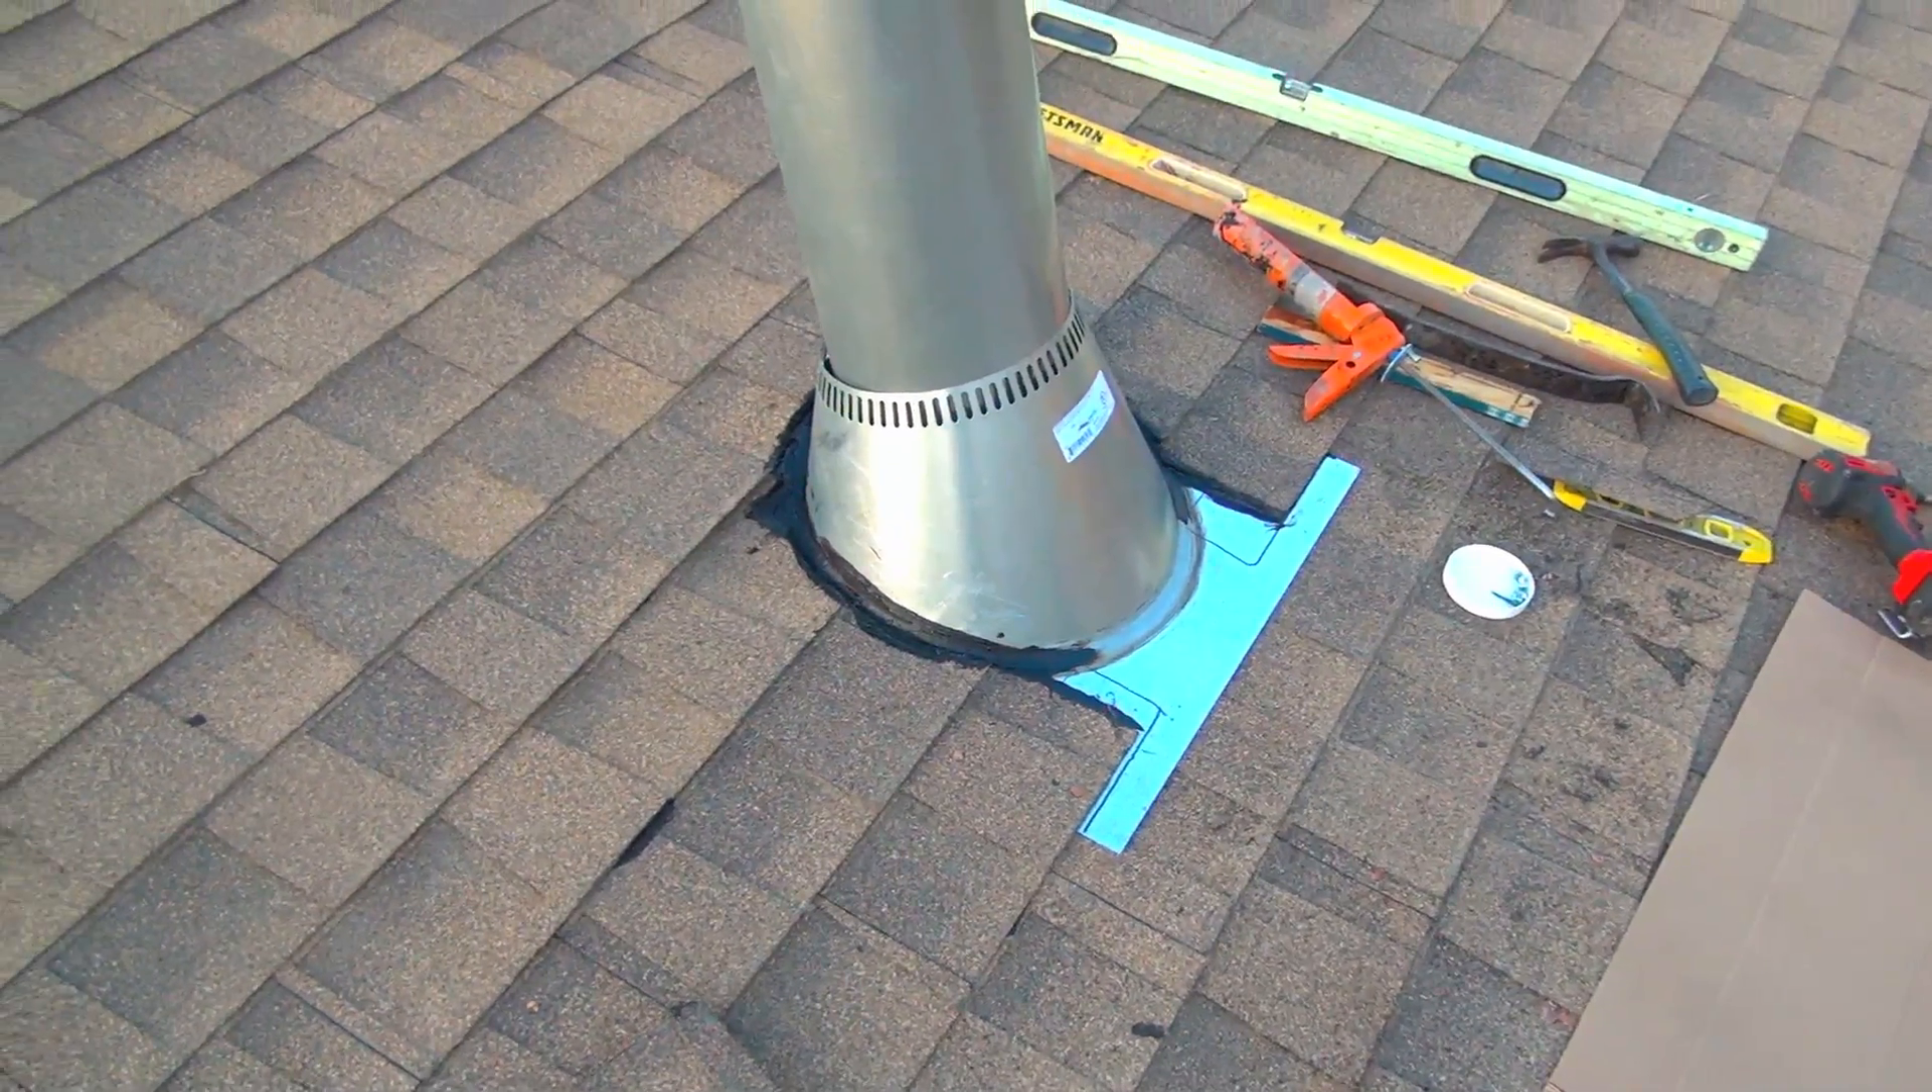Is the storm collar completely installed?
No.